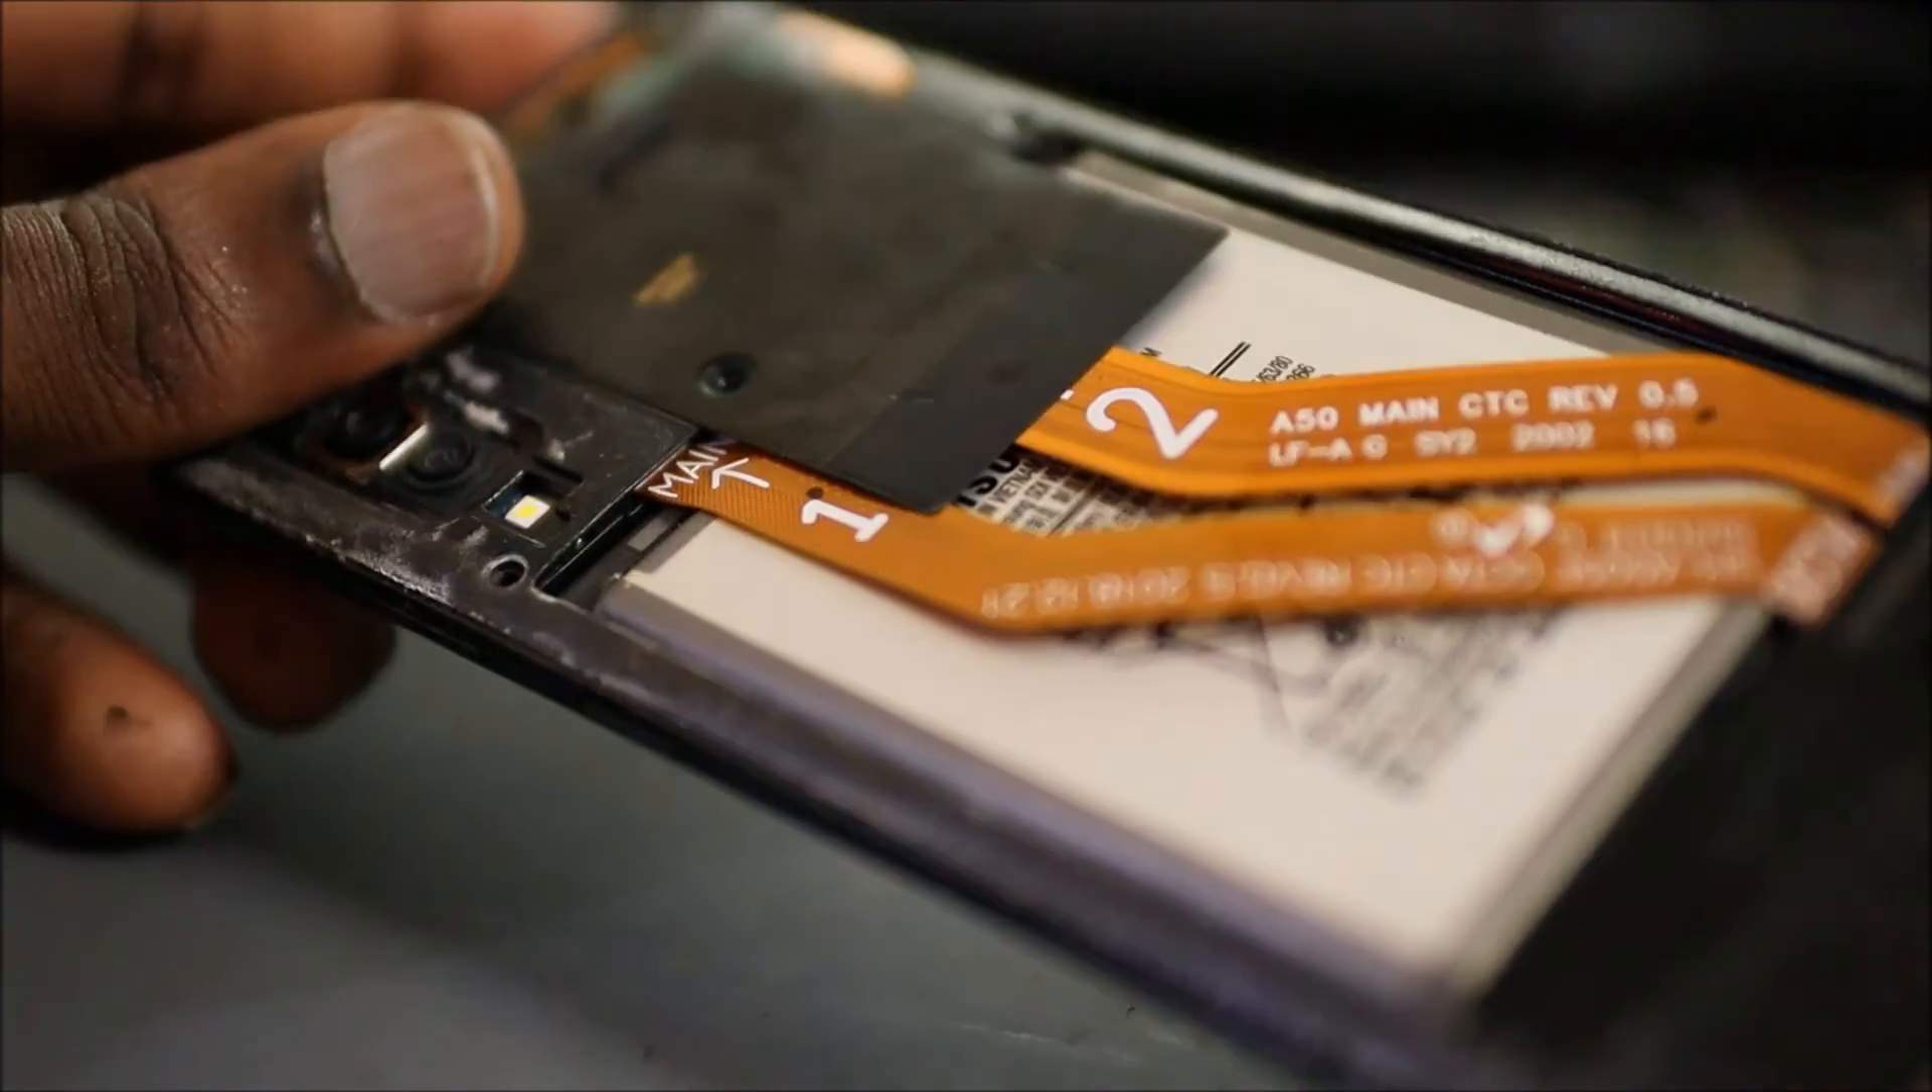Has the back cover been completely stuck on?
No.